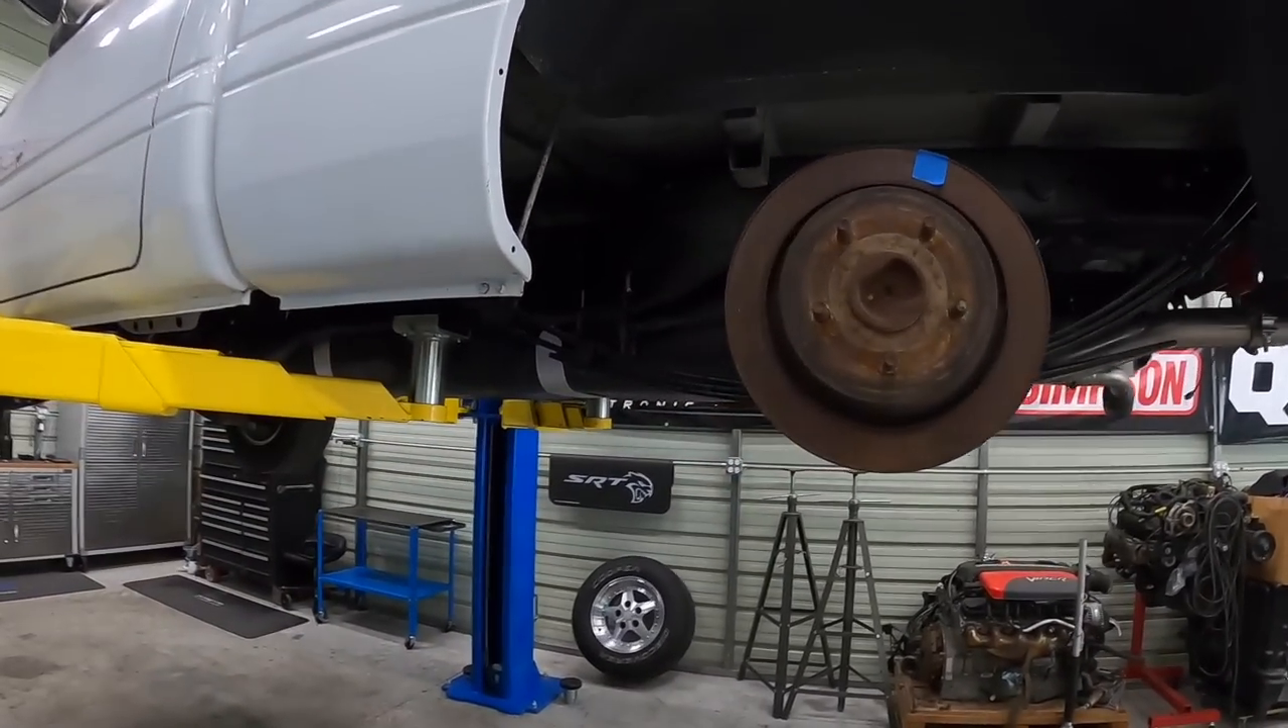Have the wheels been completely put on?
No.